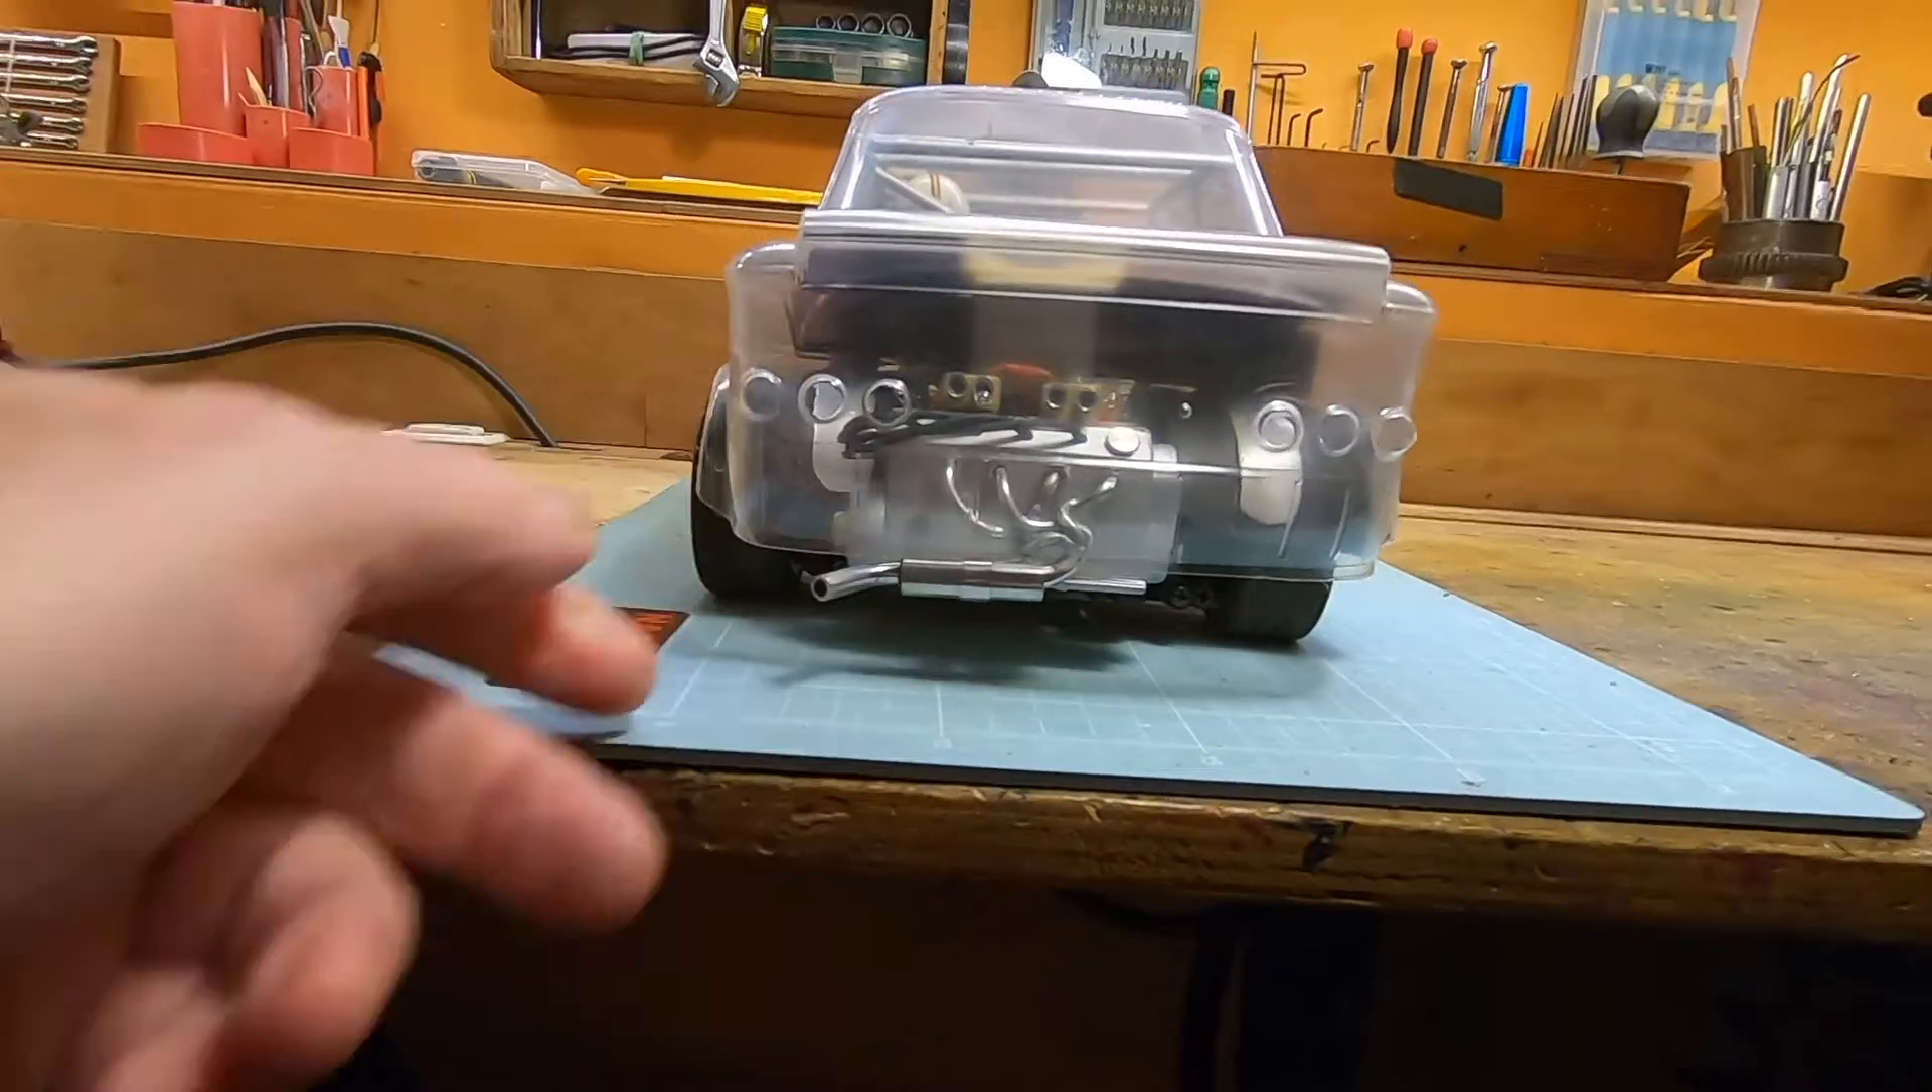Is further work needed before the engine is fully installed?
No.